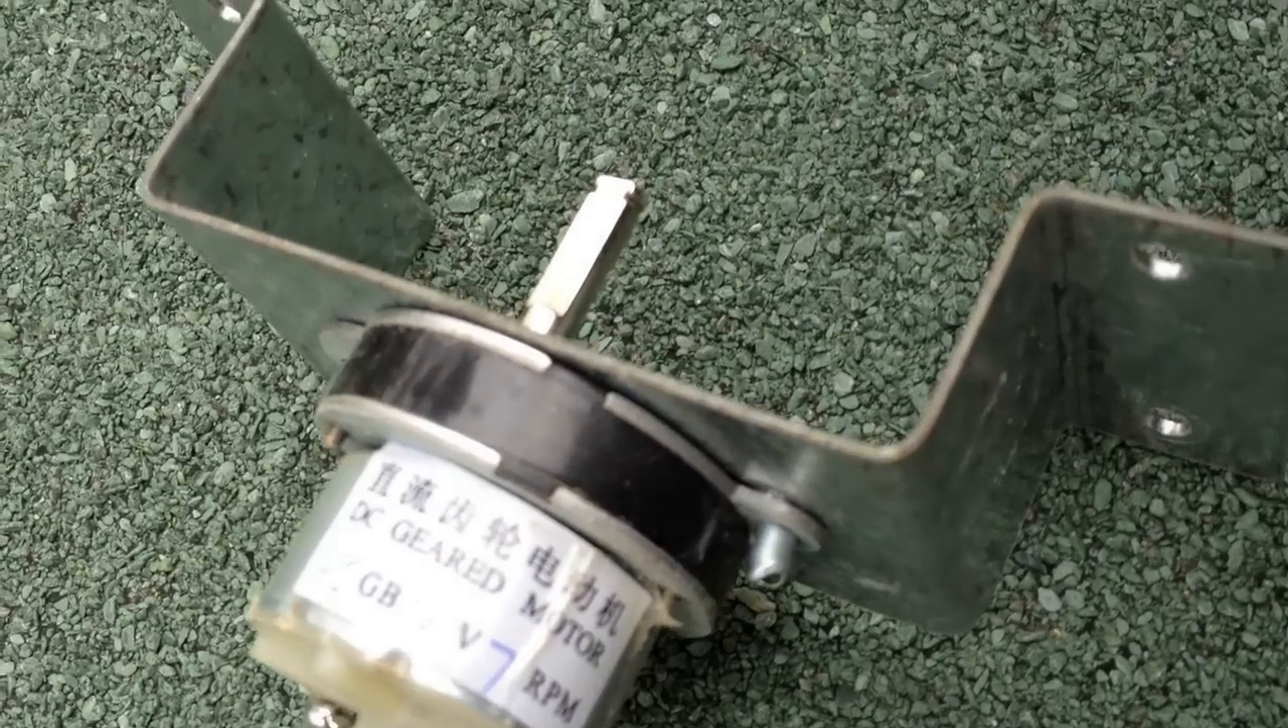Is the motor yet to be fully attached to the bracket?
No.